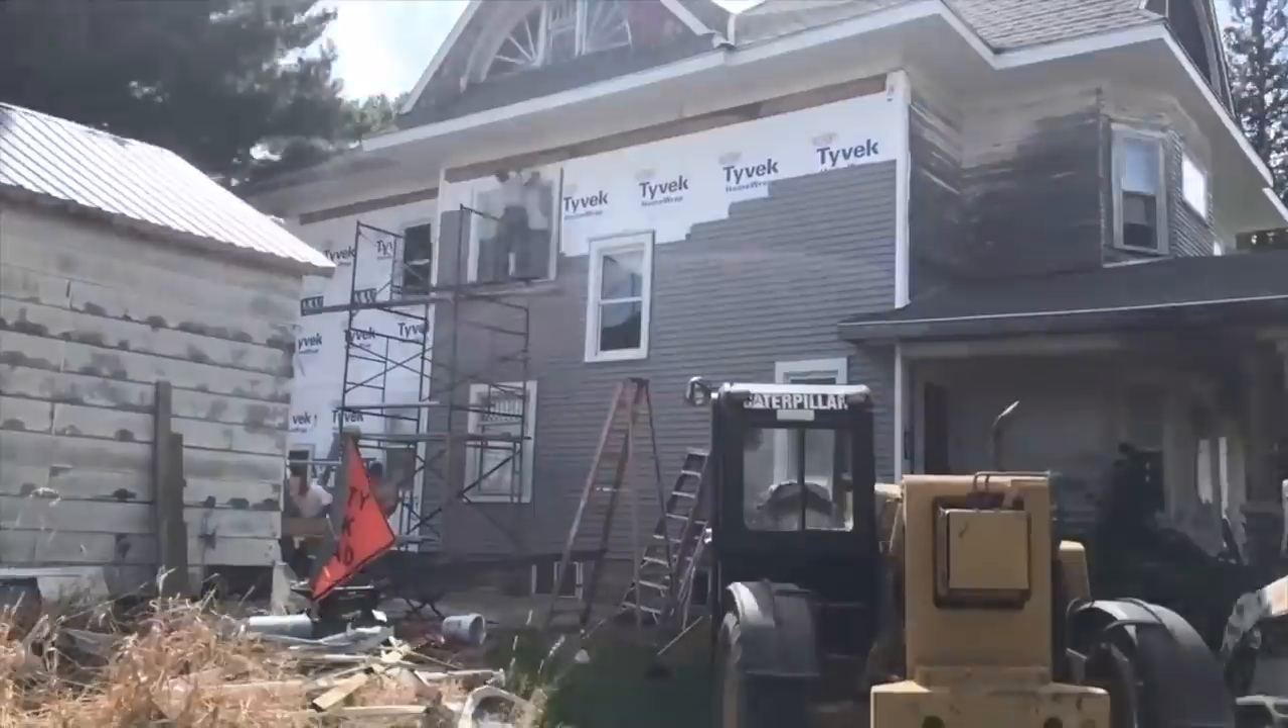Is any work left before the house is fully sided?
Yes.